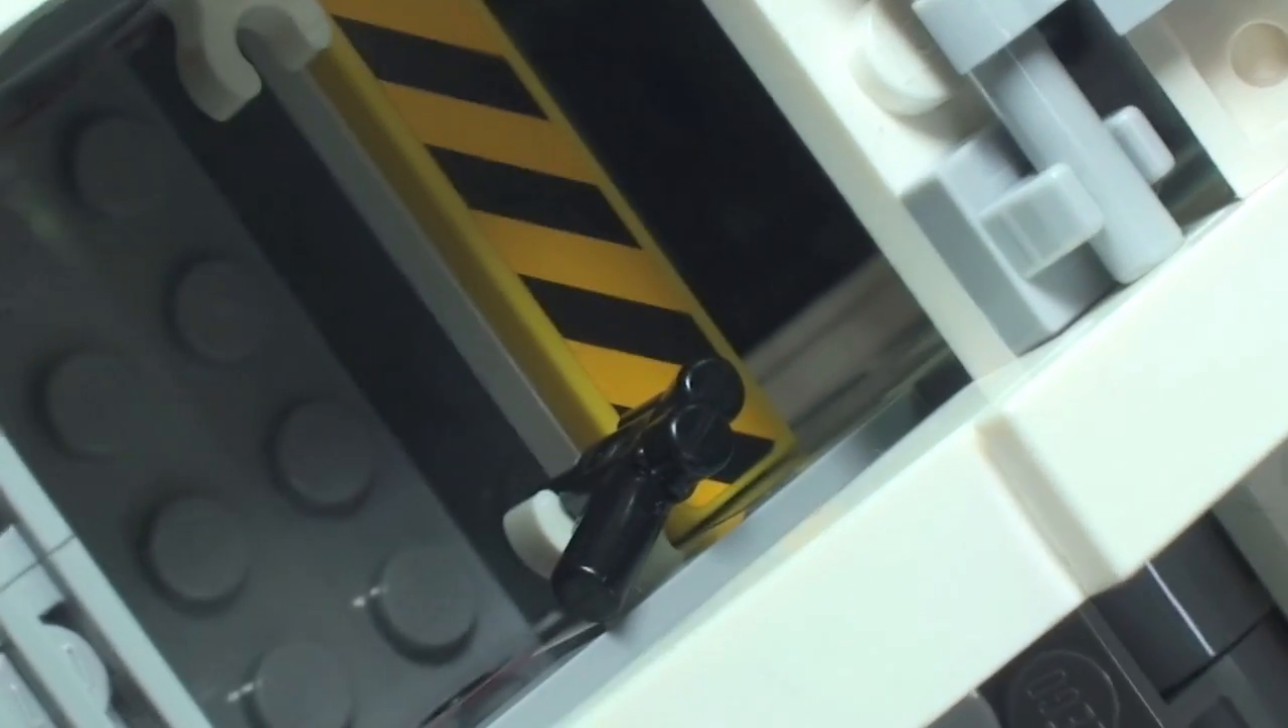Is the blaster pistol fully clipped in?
Yes.